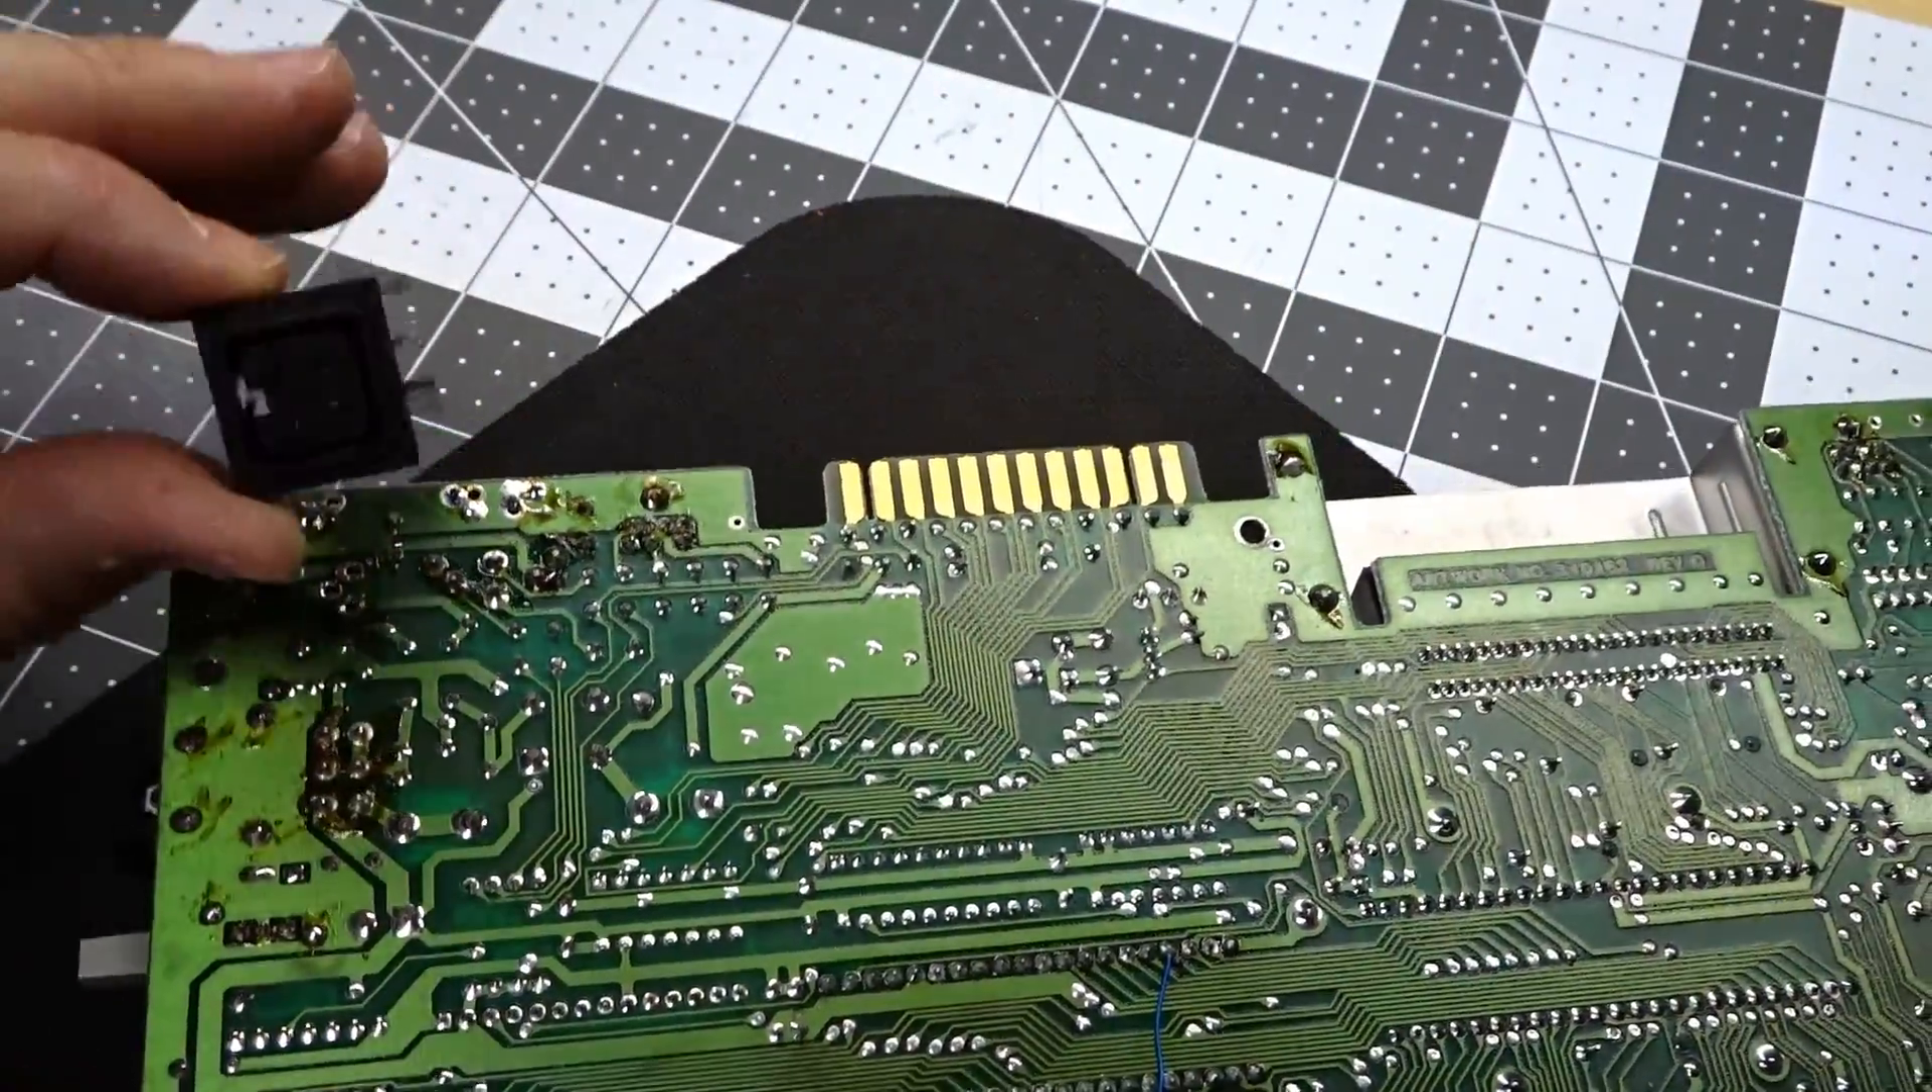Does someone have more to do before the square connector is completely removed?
No.